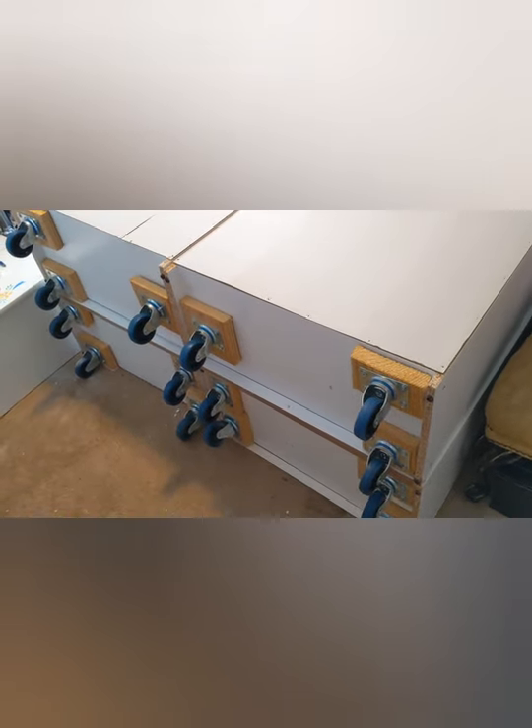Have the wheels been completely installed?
Yes.